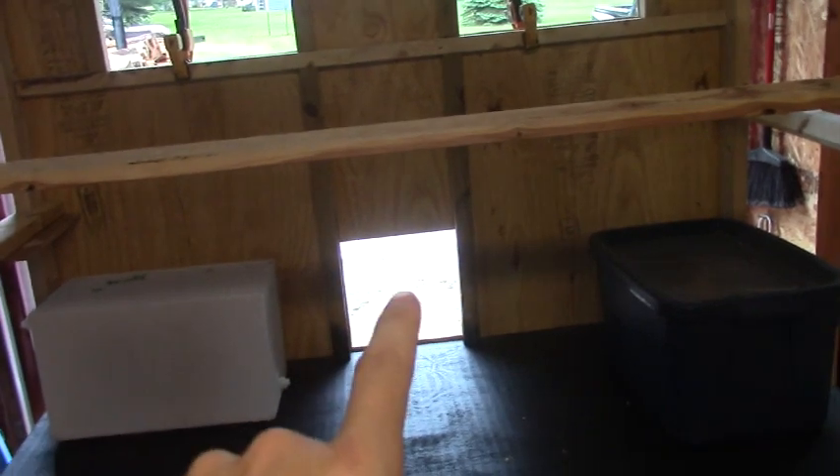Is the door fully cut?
Yes.